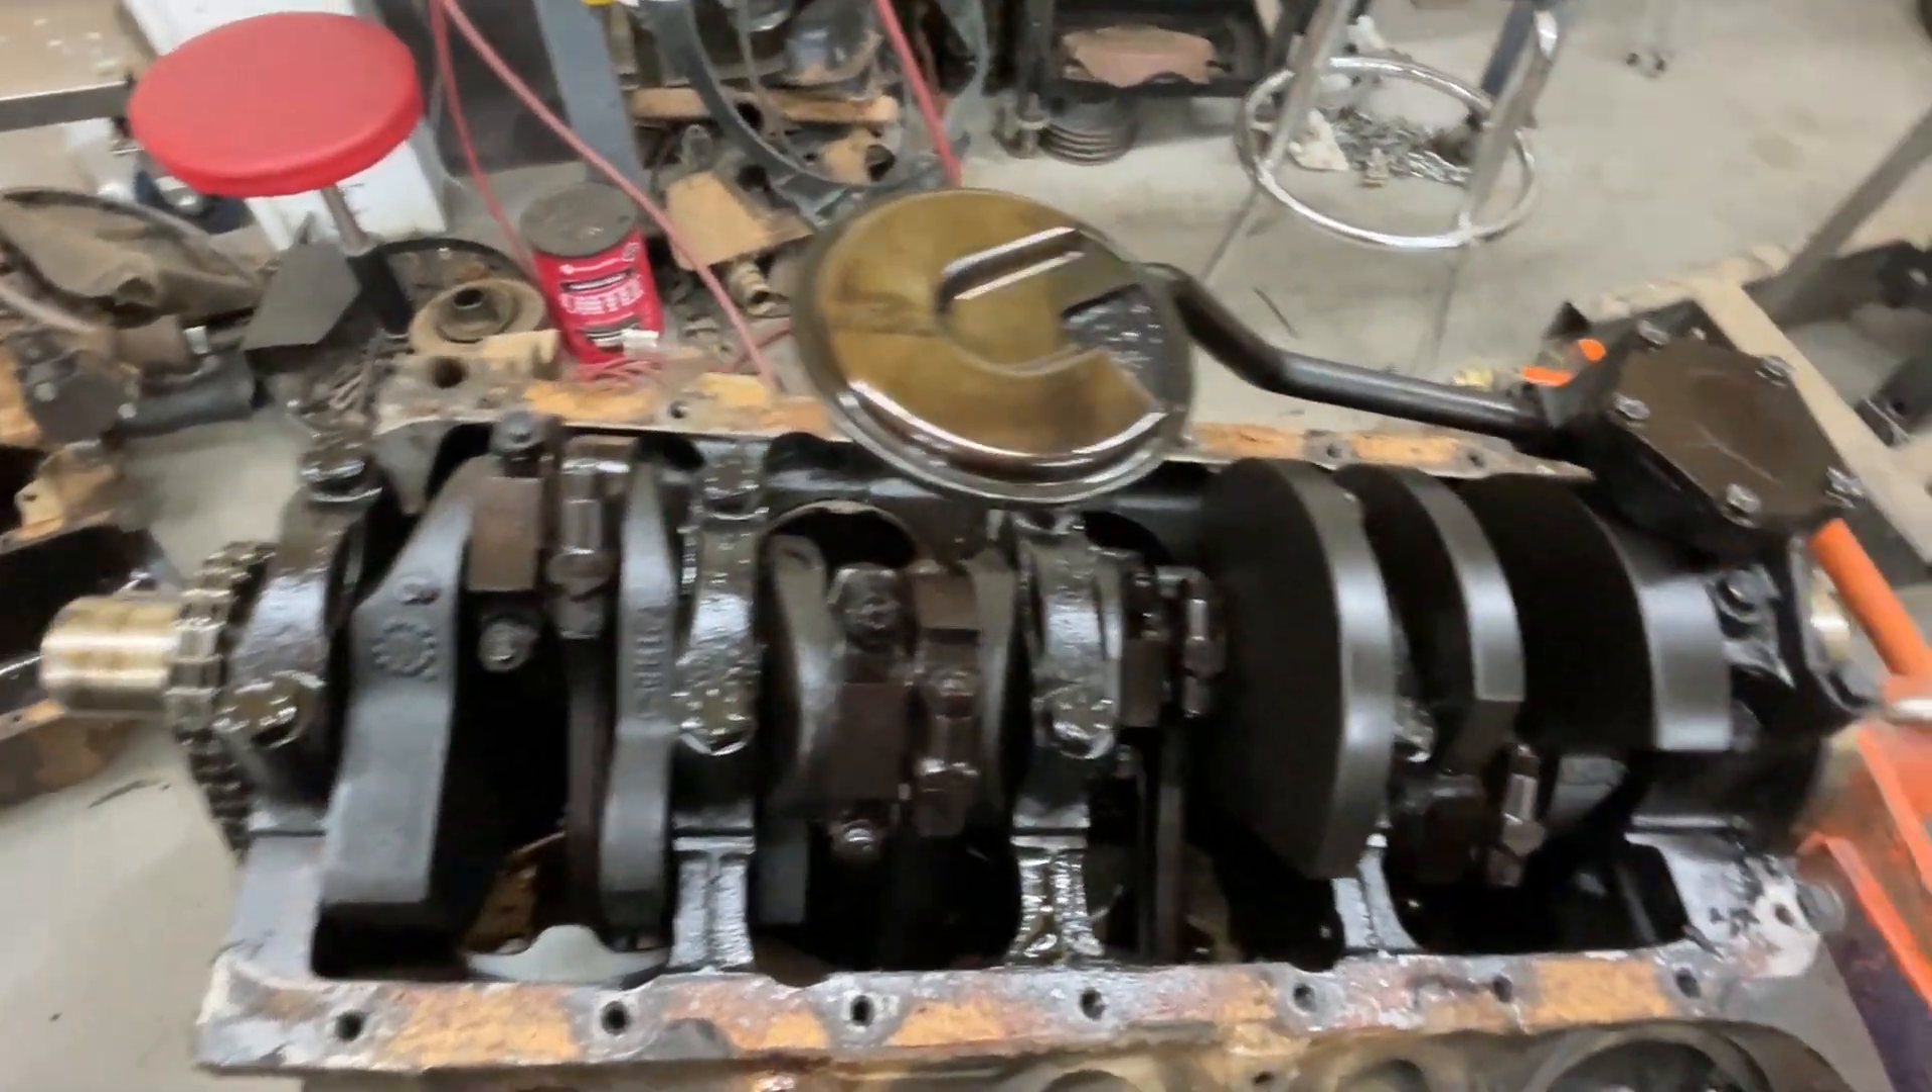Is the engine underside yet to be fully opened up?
No.